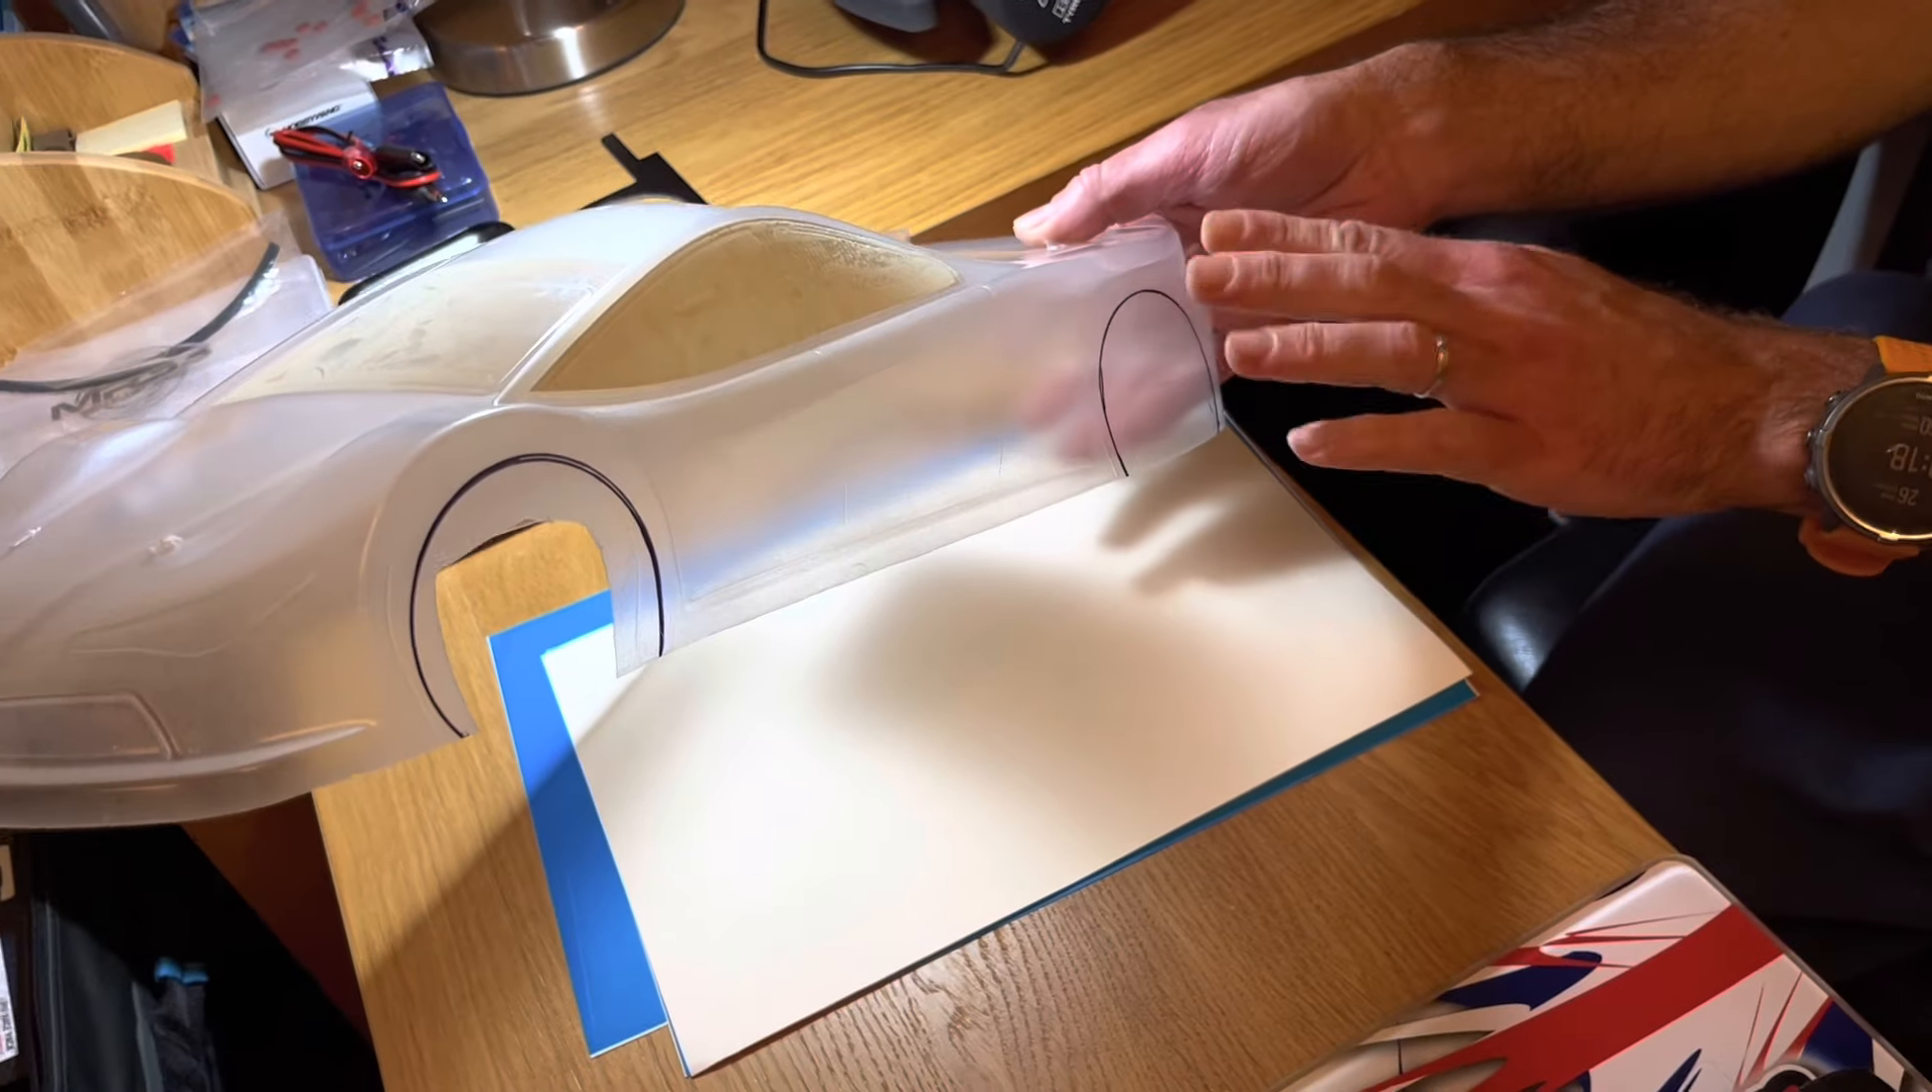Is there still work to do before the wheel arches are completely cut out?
Yes.